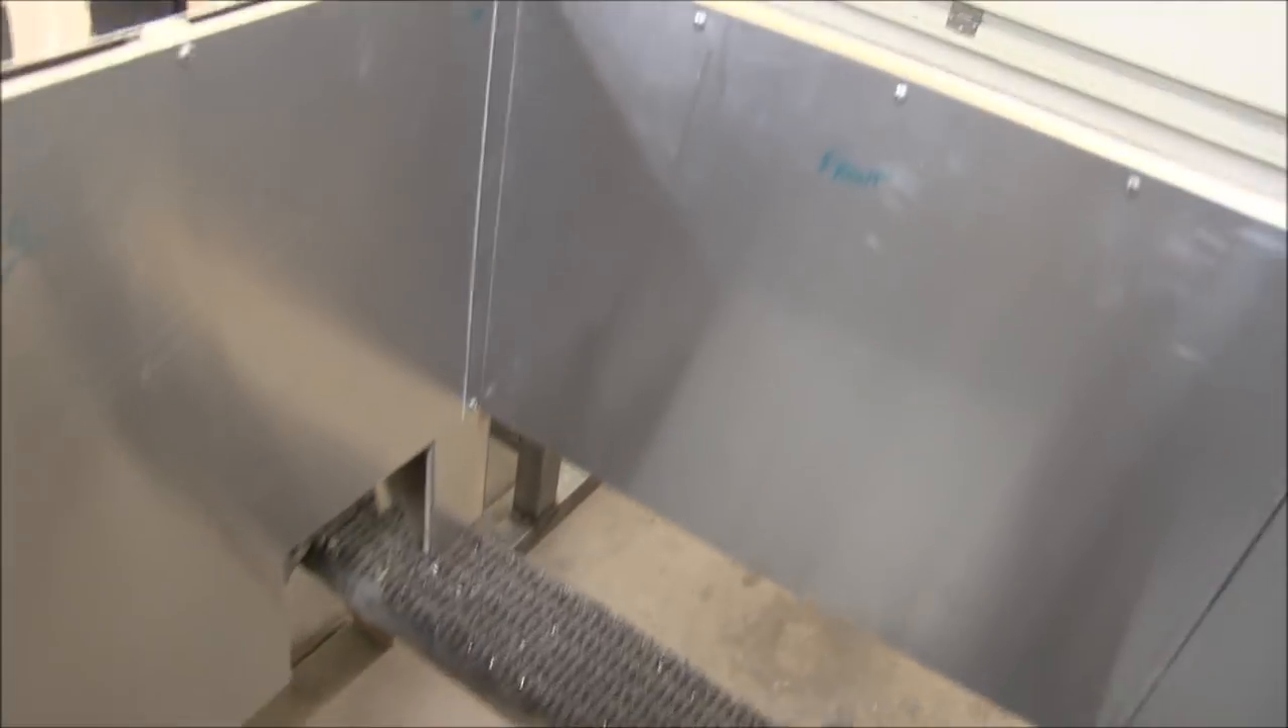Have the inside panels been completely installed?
Yes.